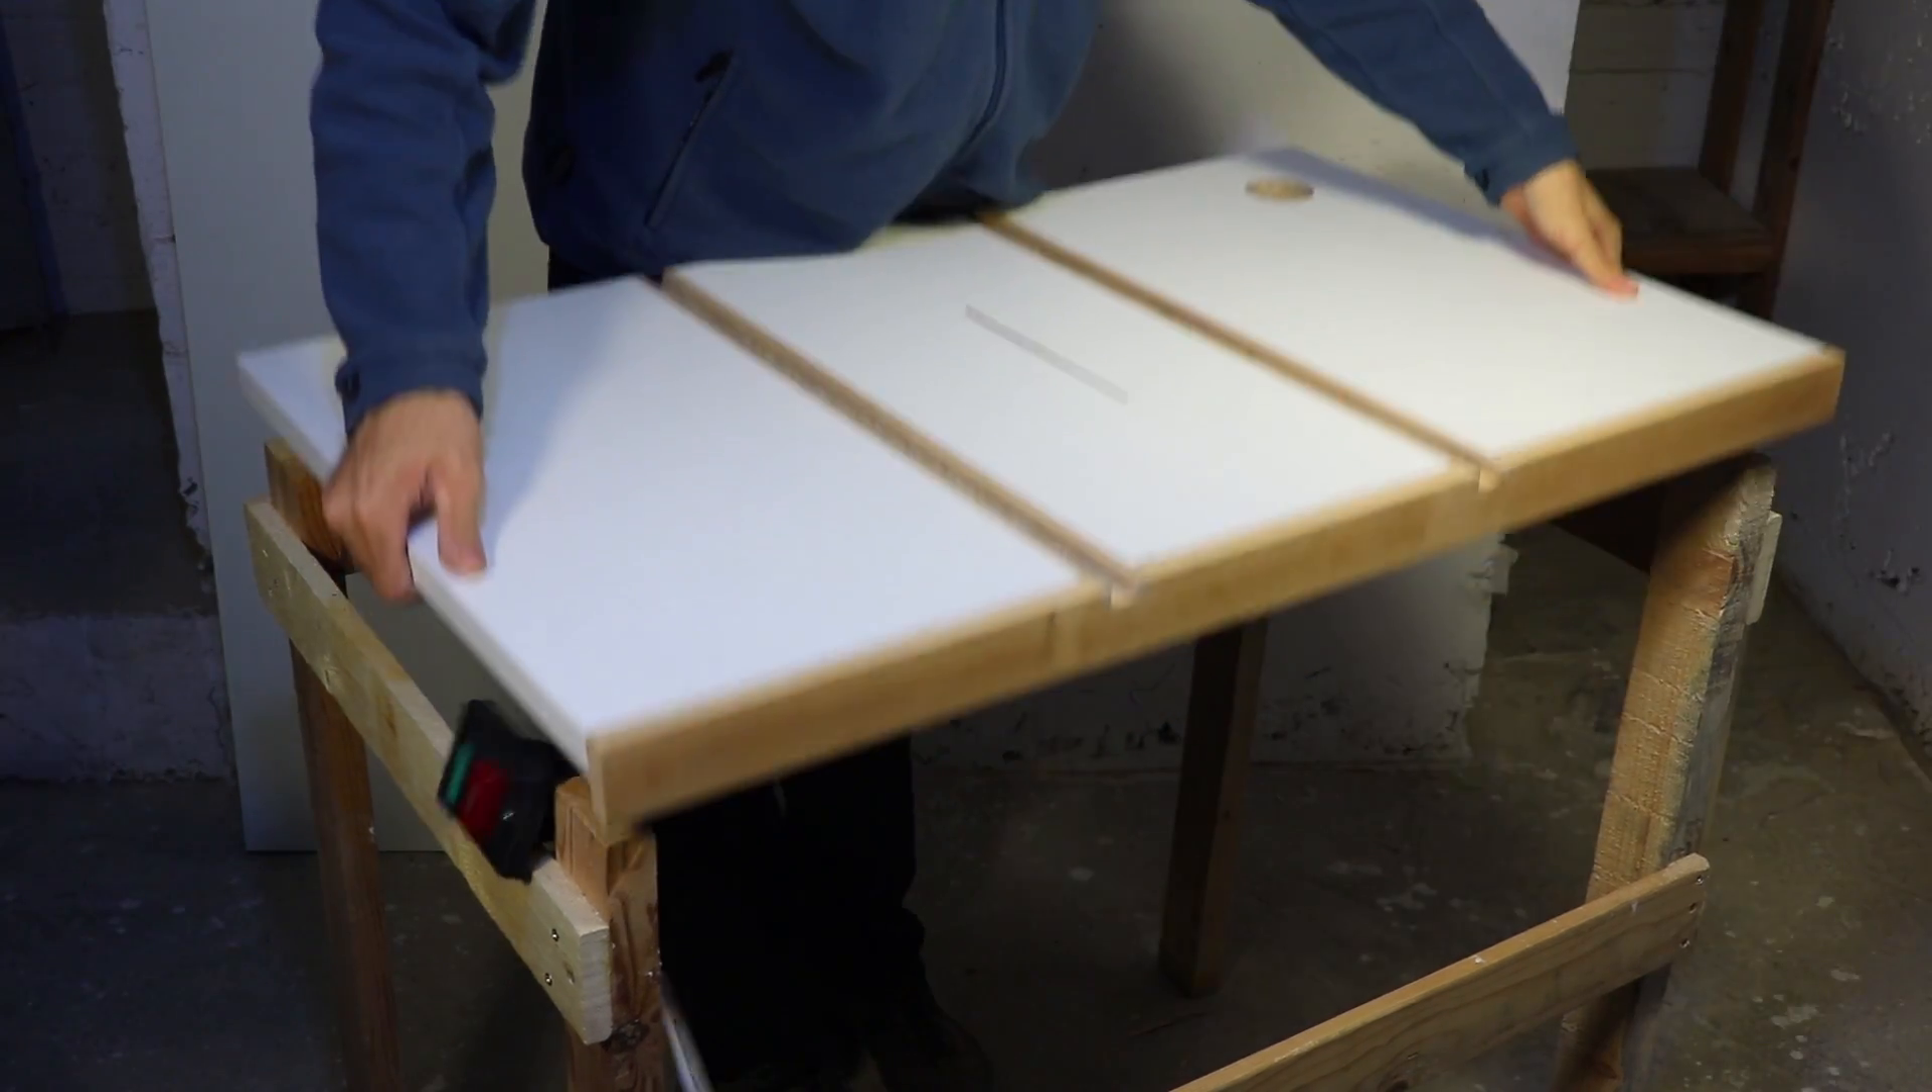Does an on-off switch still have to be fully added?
No.